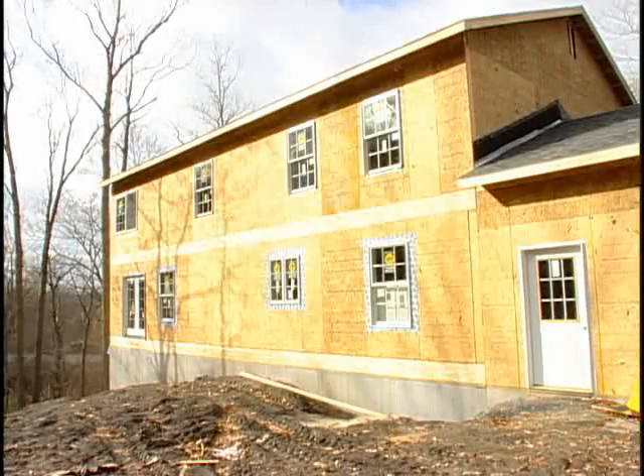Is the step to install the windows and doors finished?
Yes.